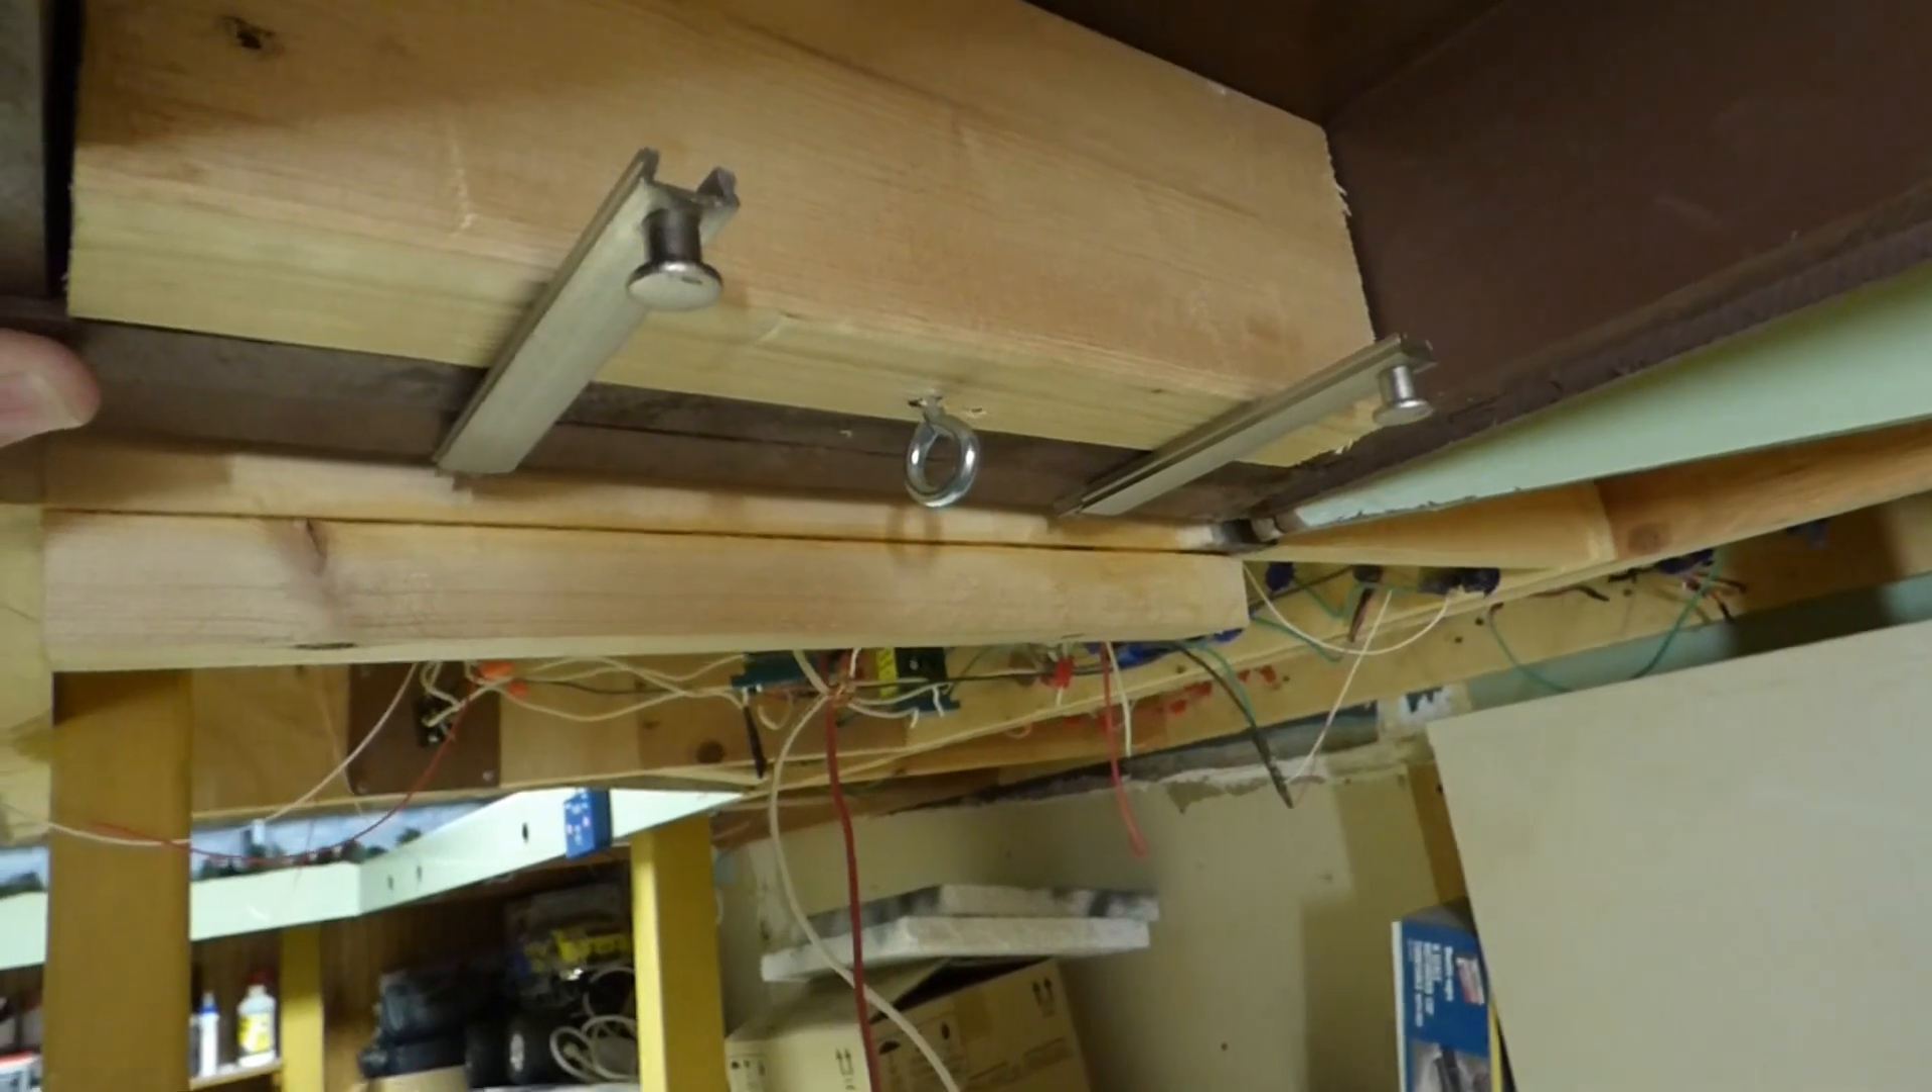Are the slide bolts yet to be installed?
No.